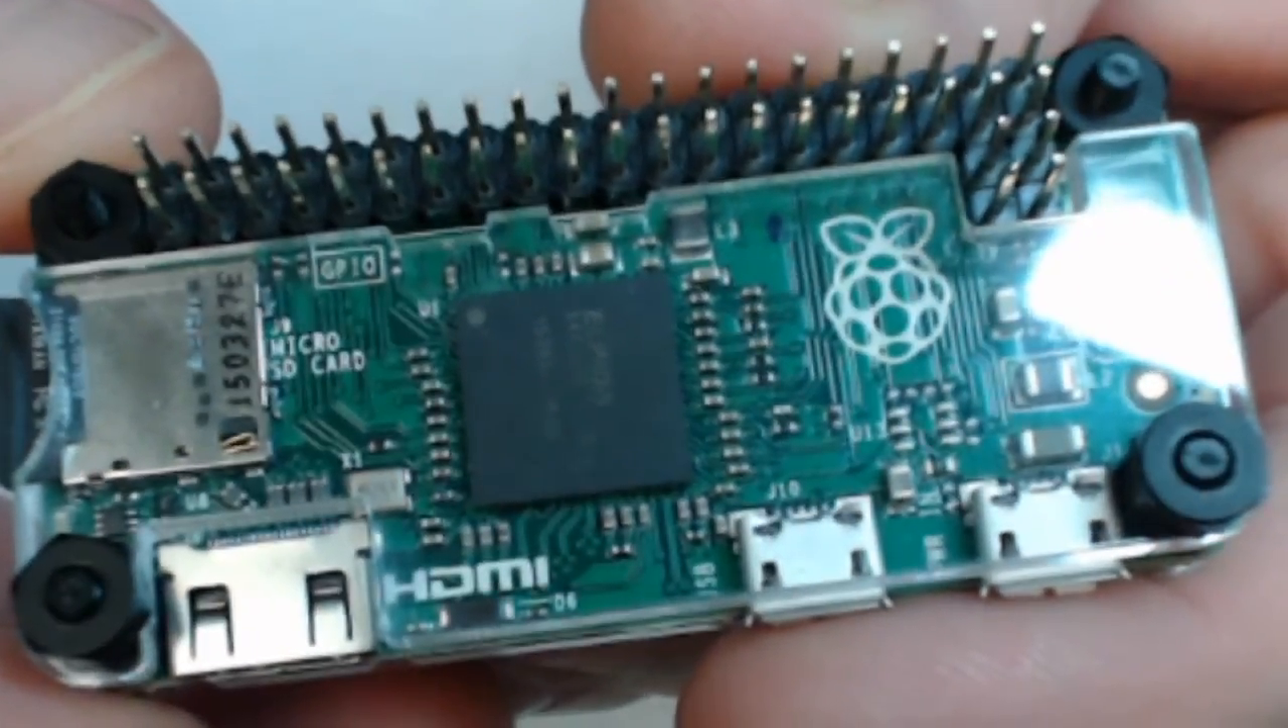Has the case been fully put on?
Yes.